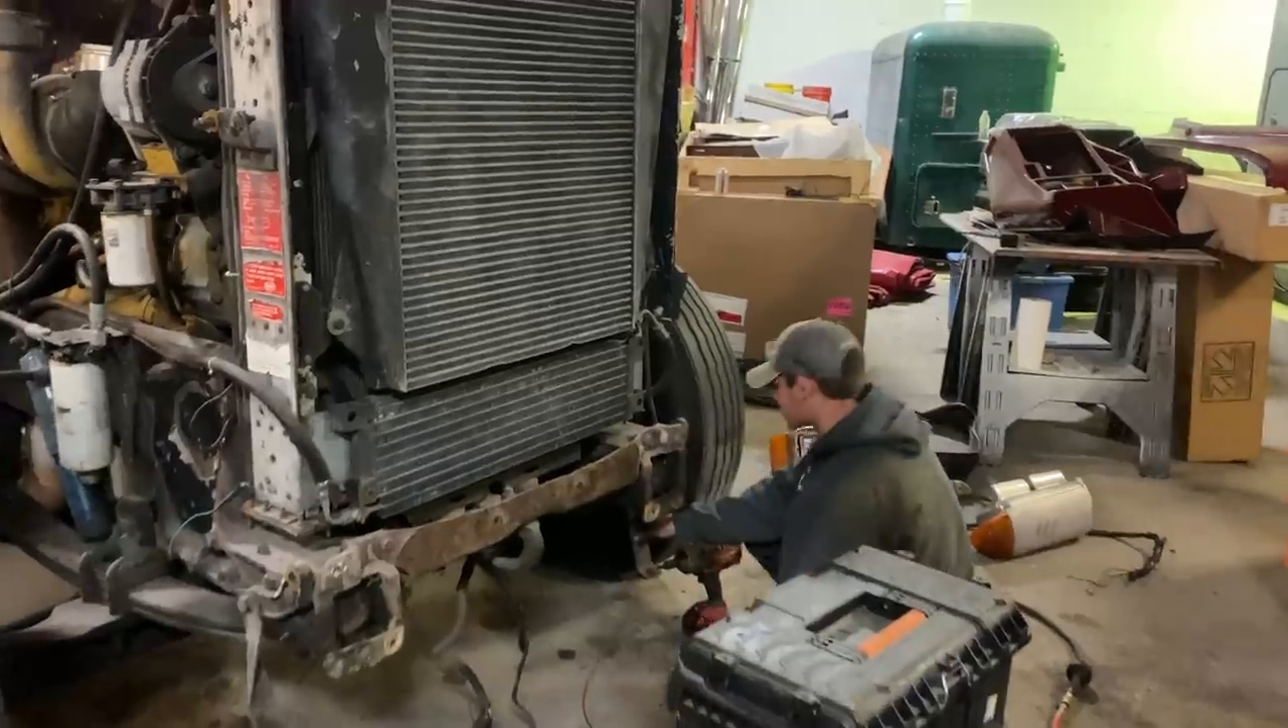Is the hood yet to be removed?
No.